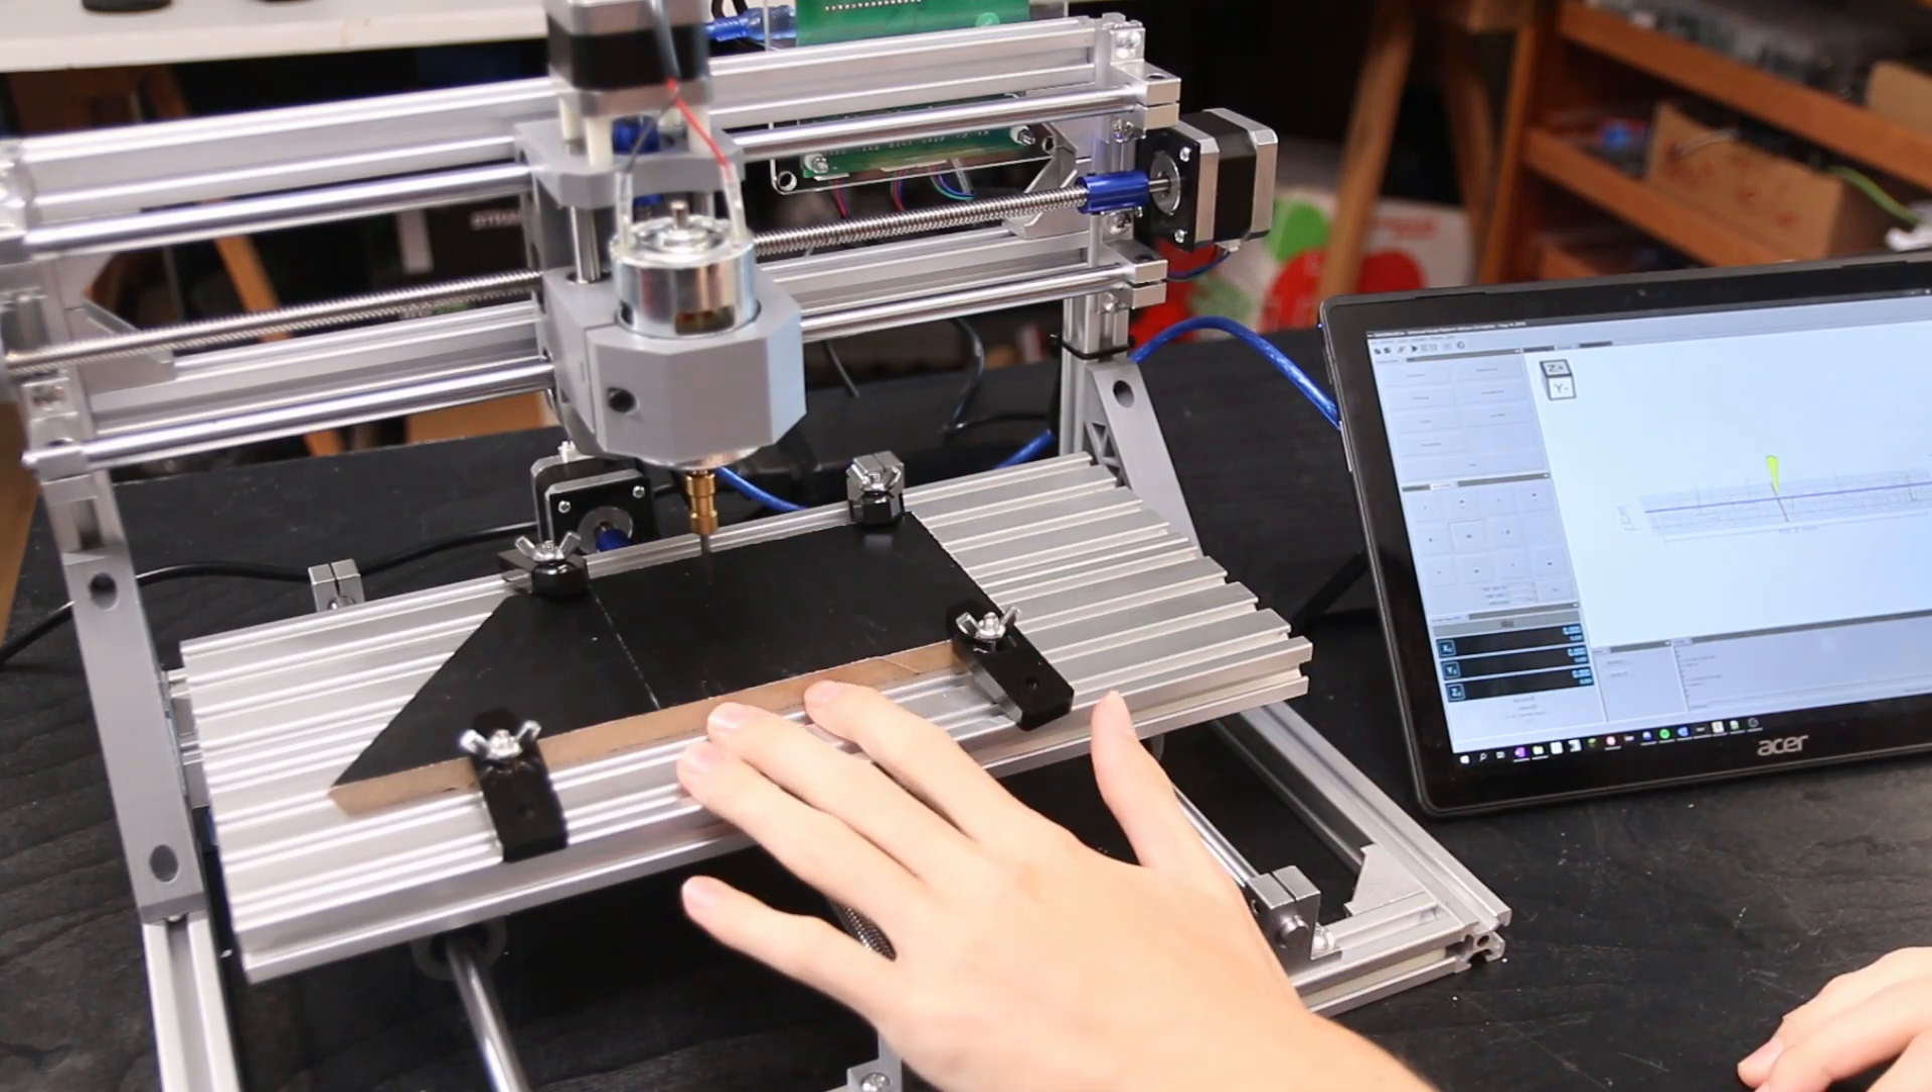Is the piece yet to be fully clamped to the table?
No.